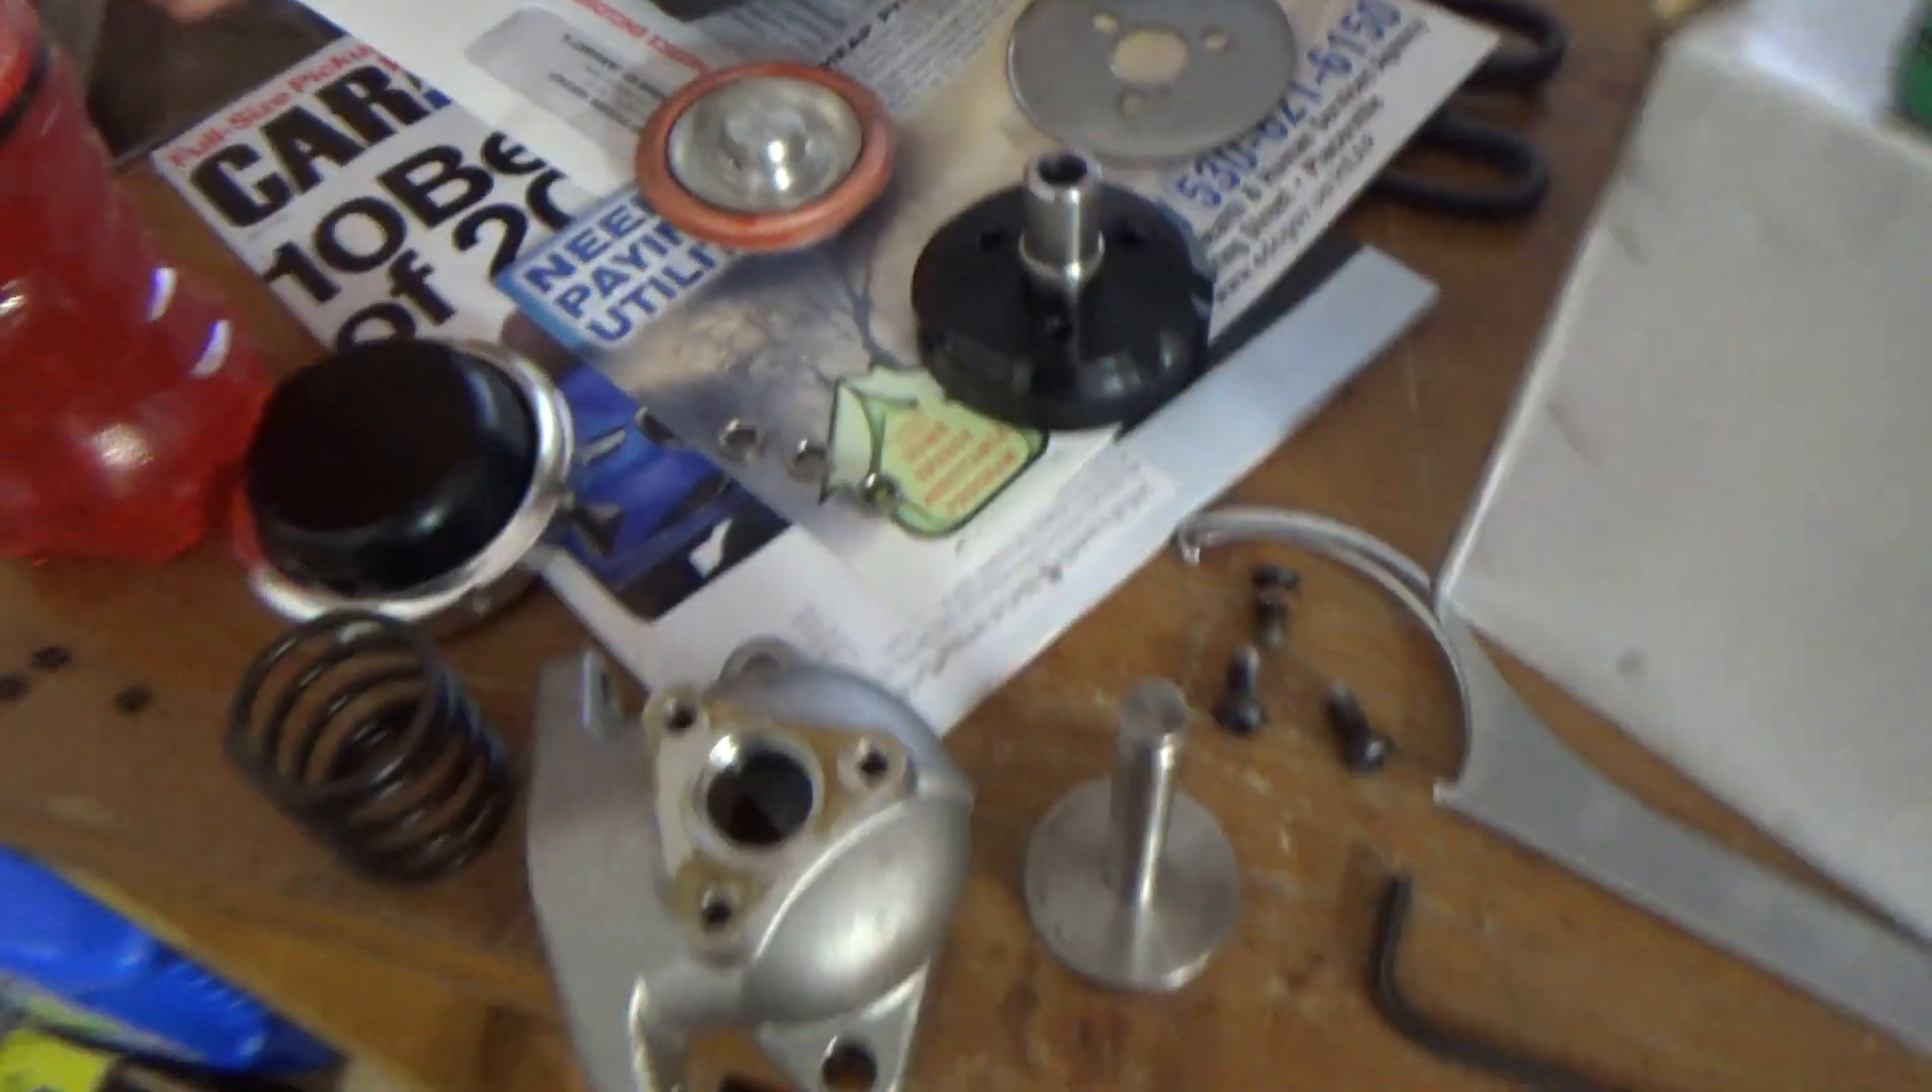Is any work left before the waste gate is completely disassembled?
No.